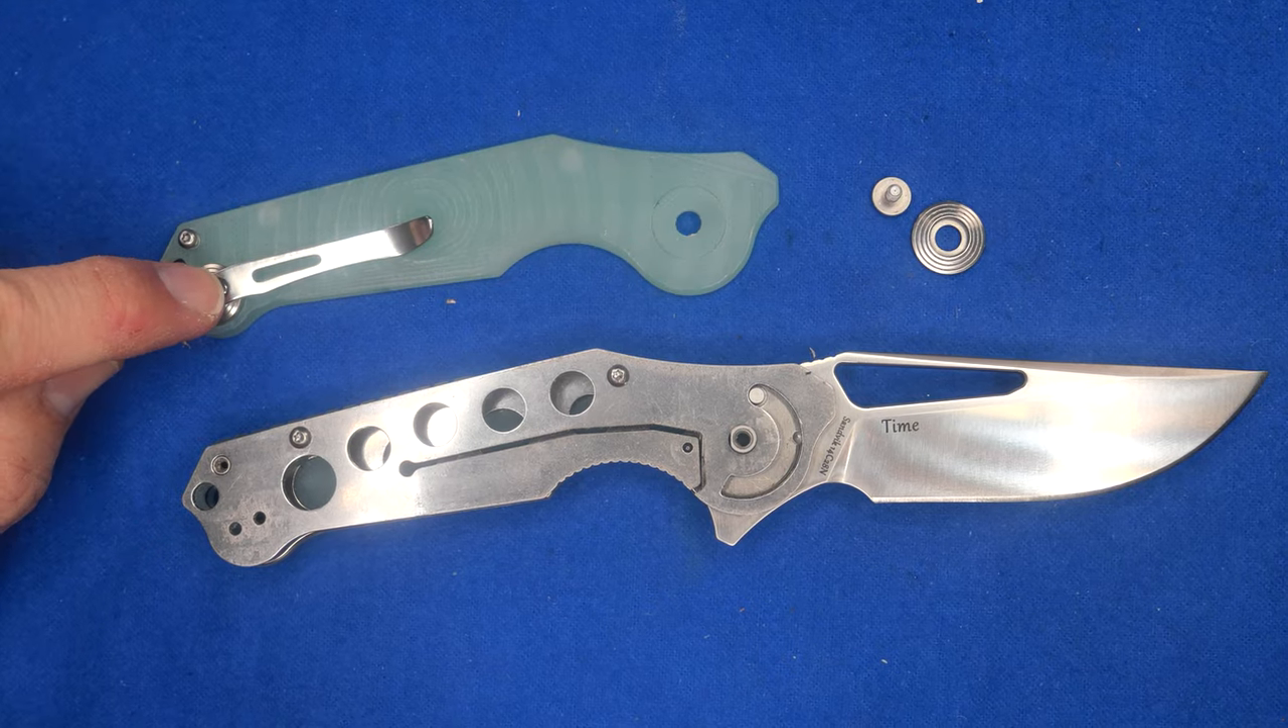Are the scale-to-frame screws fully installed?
No.